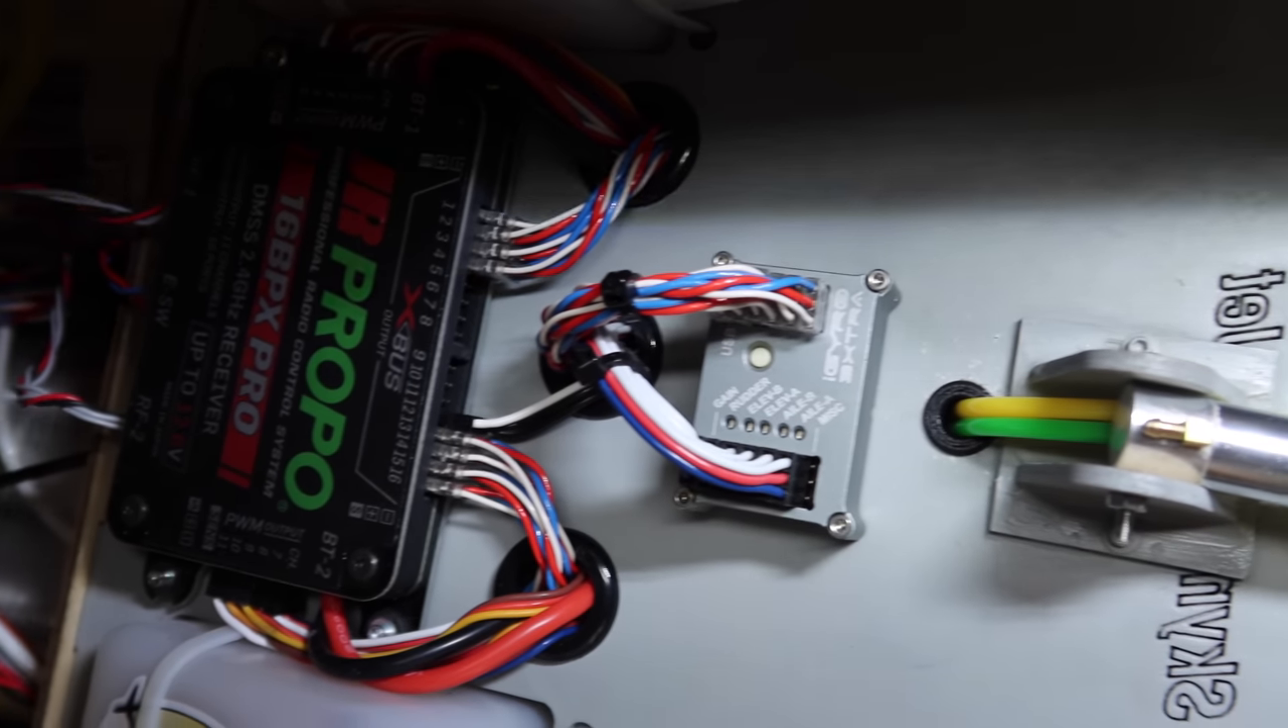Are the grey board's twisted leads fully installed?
Yes.